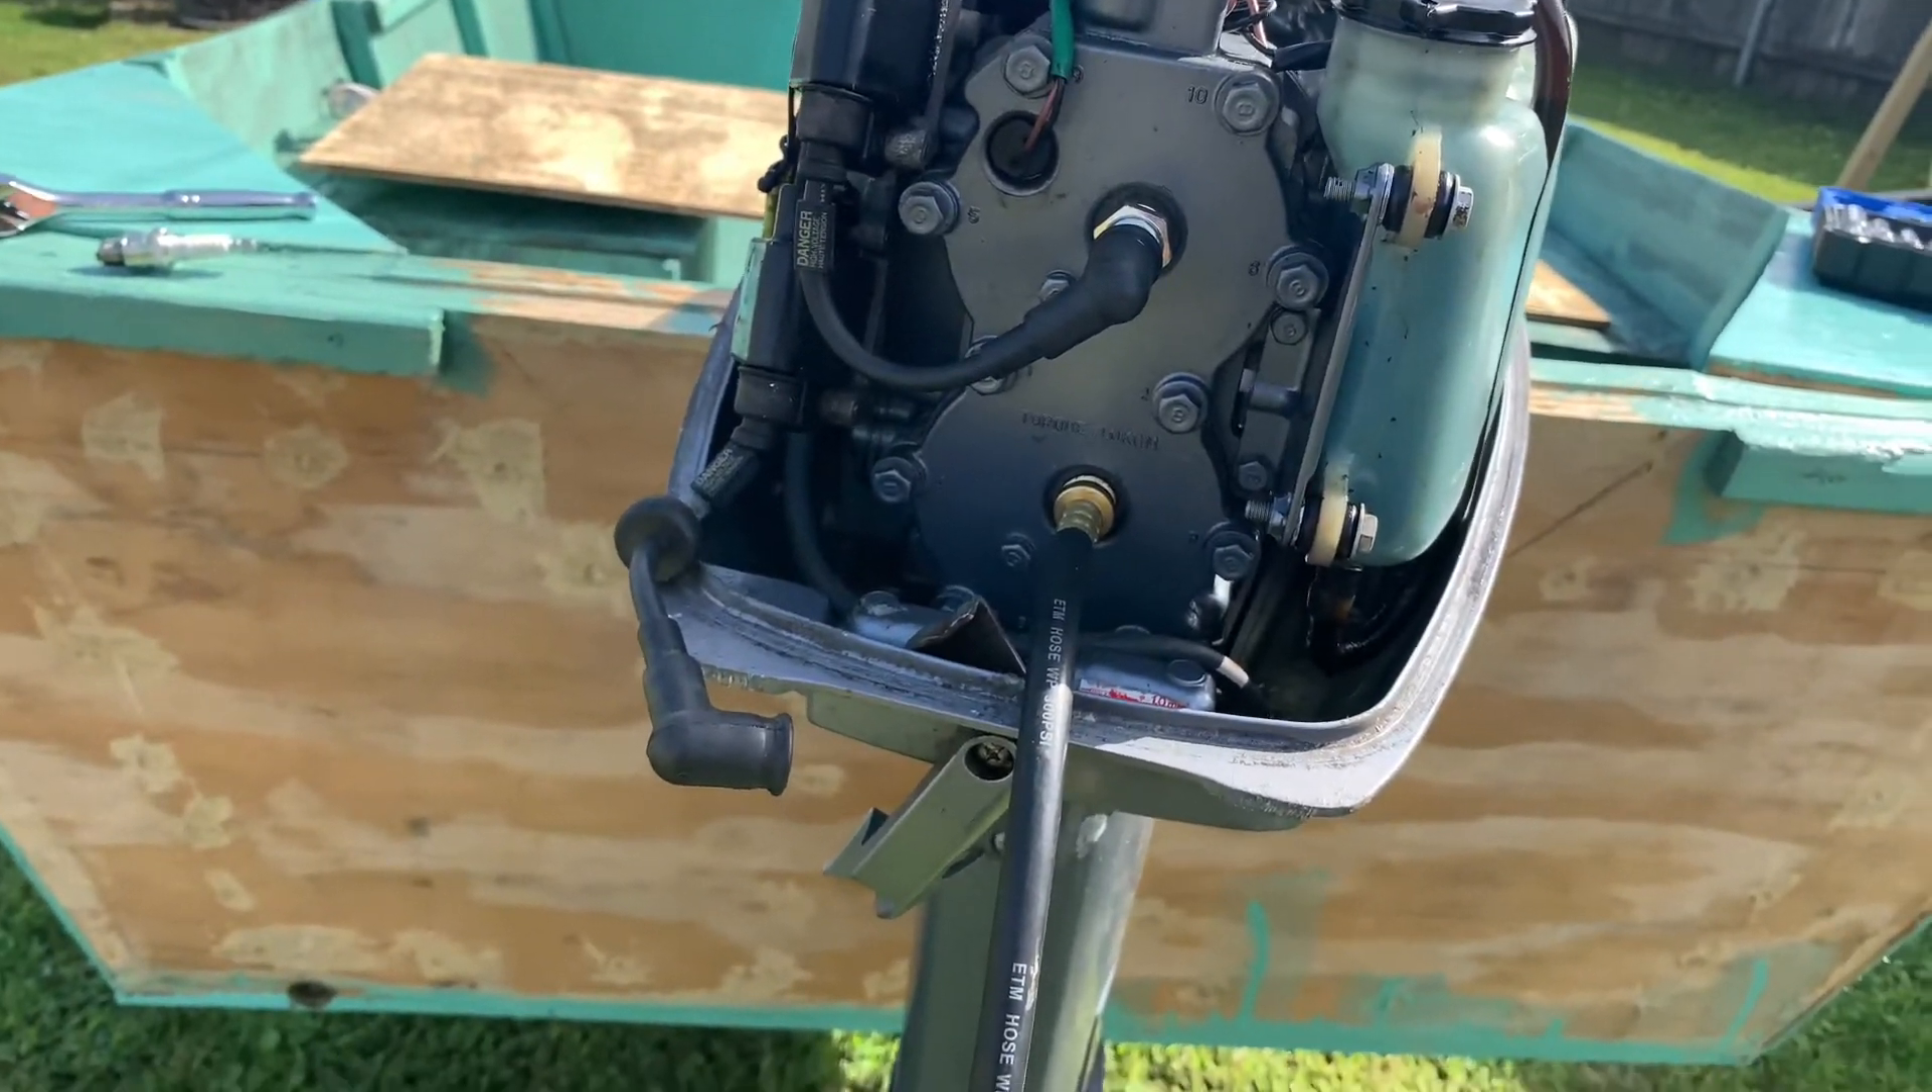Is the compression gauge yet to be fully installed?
No.